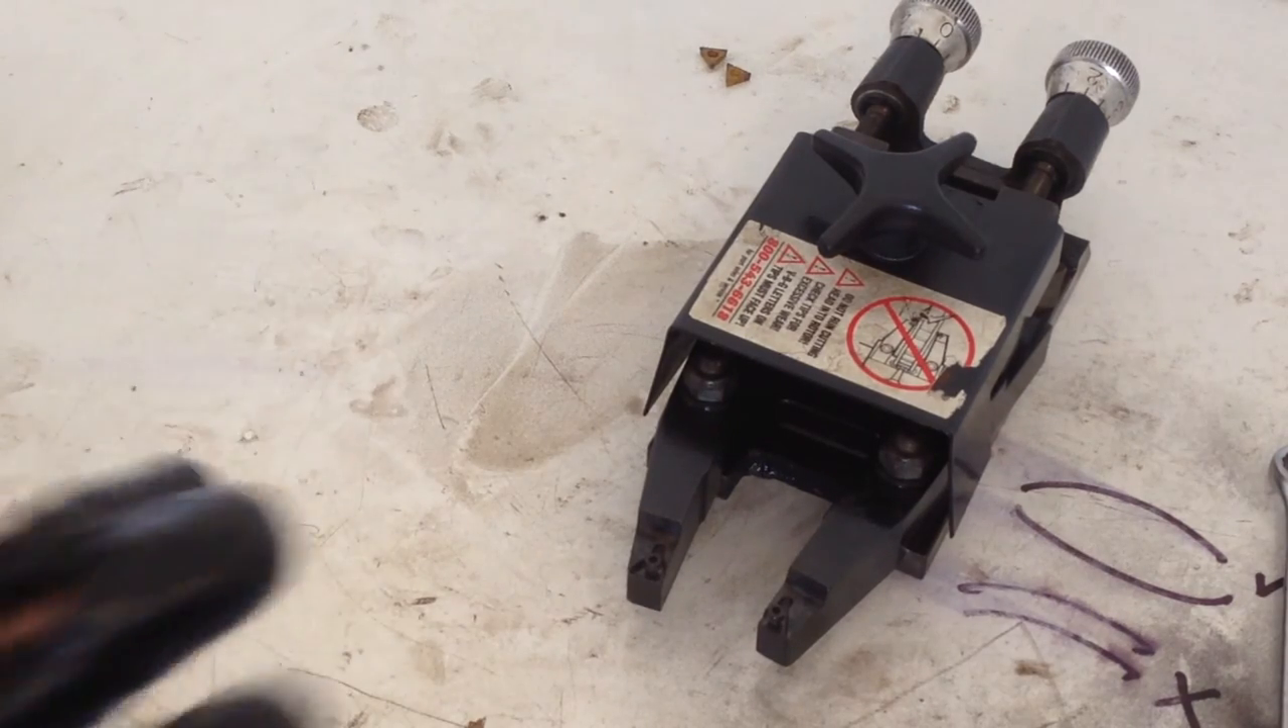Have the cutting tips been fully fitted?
No.